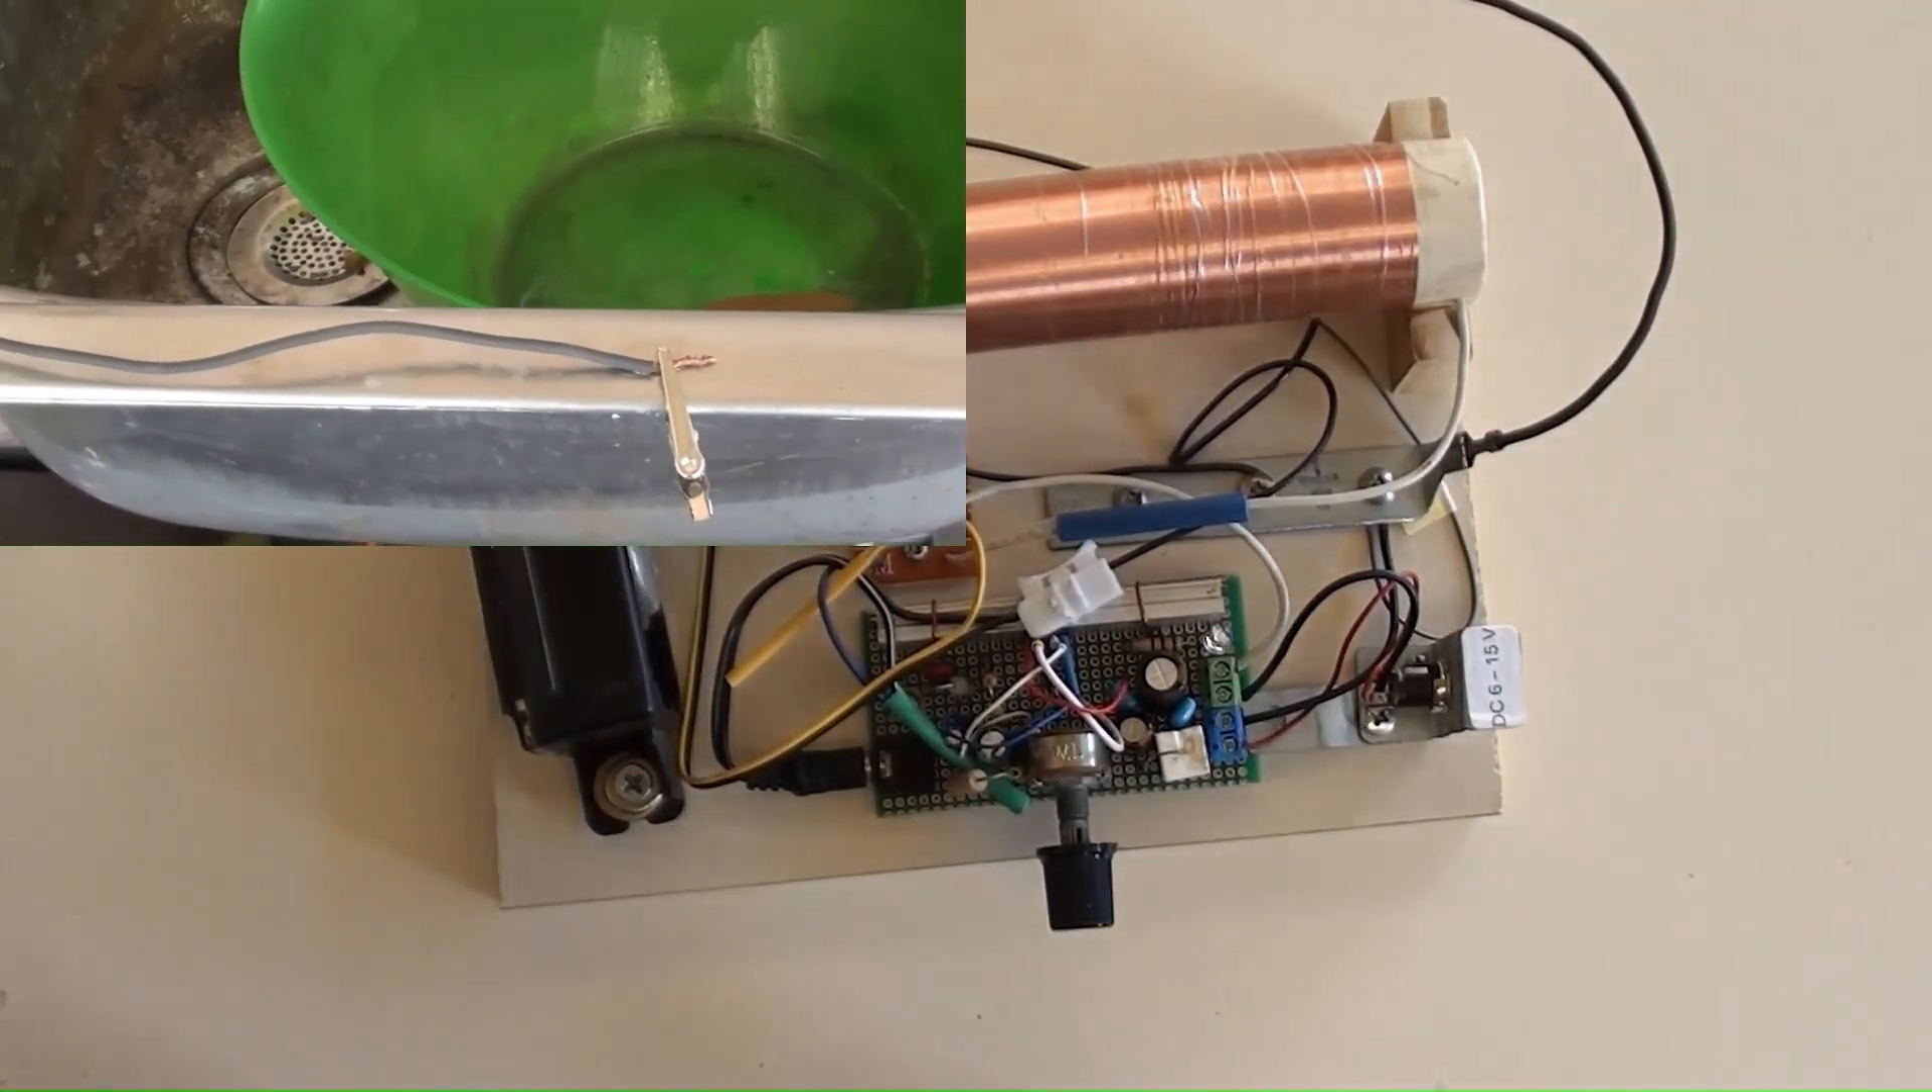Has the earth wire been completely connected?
Yes.